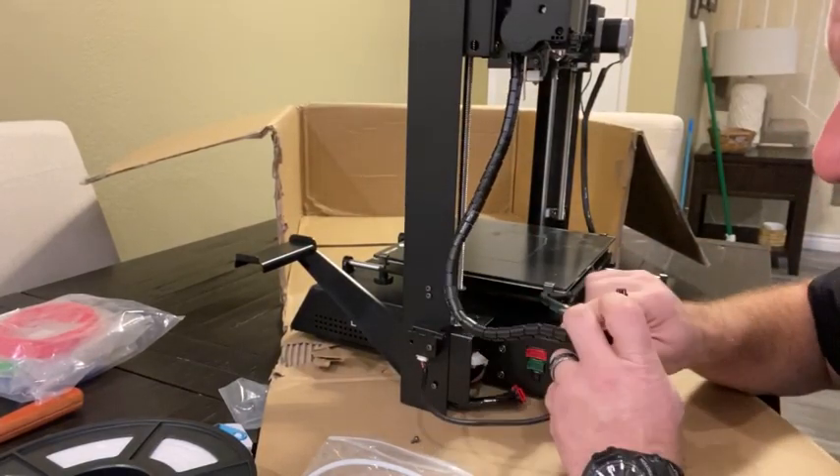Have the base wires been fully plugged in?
No.